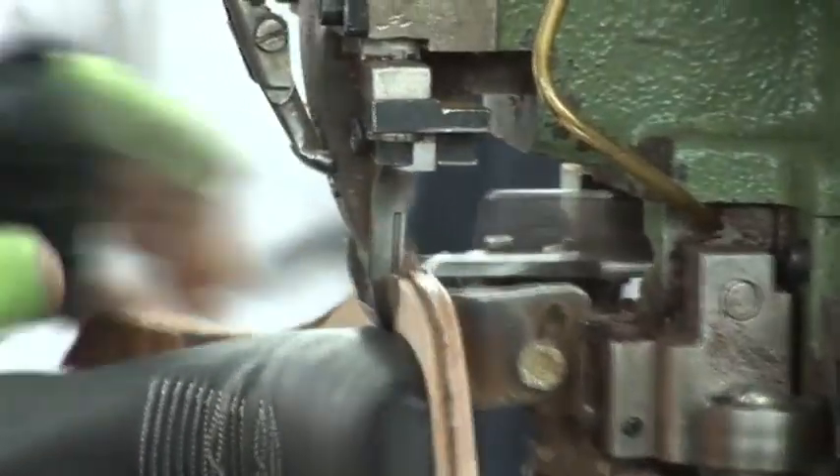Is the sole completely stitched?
No.